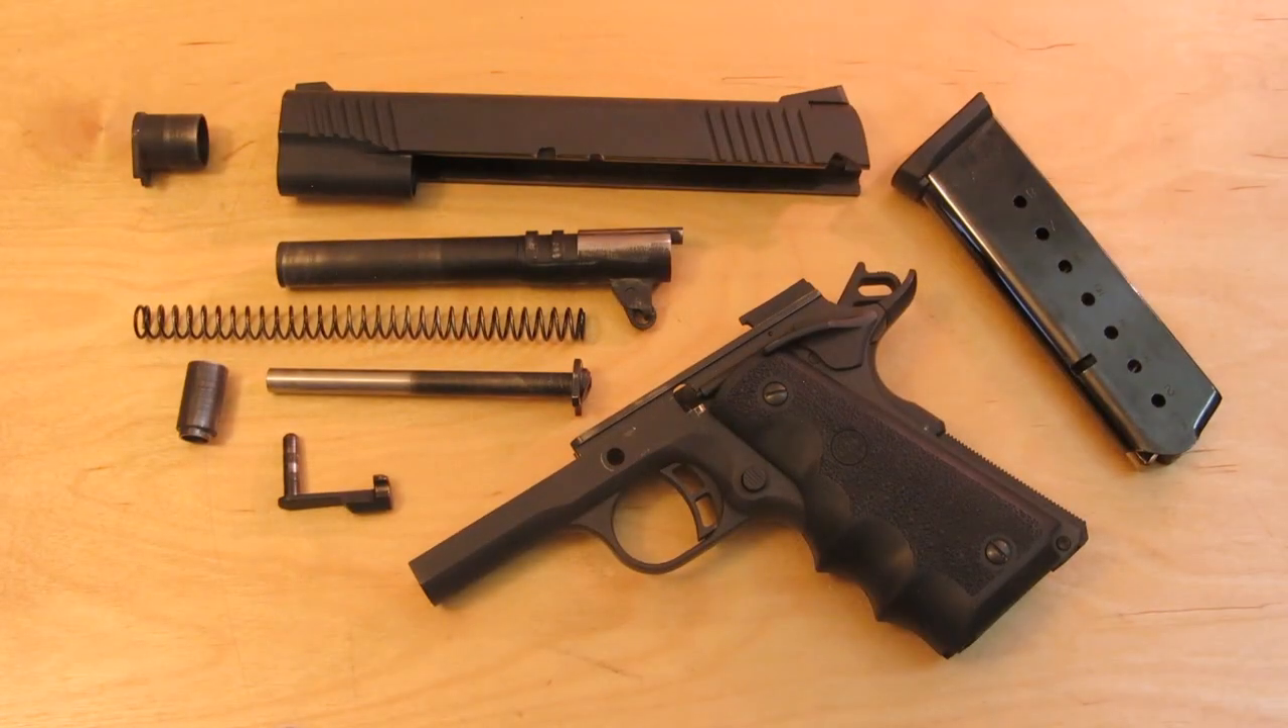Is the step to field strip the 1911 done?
Yes.